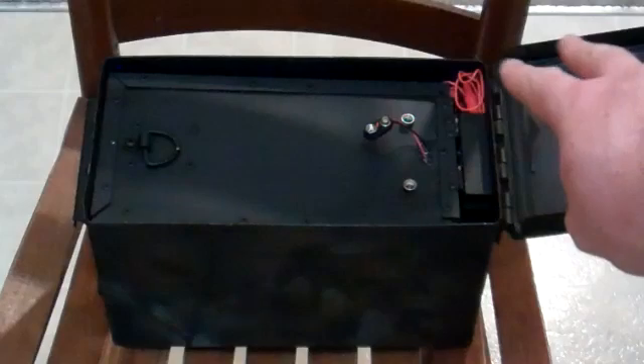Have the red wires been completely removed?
No.